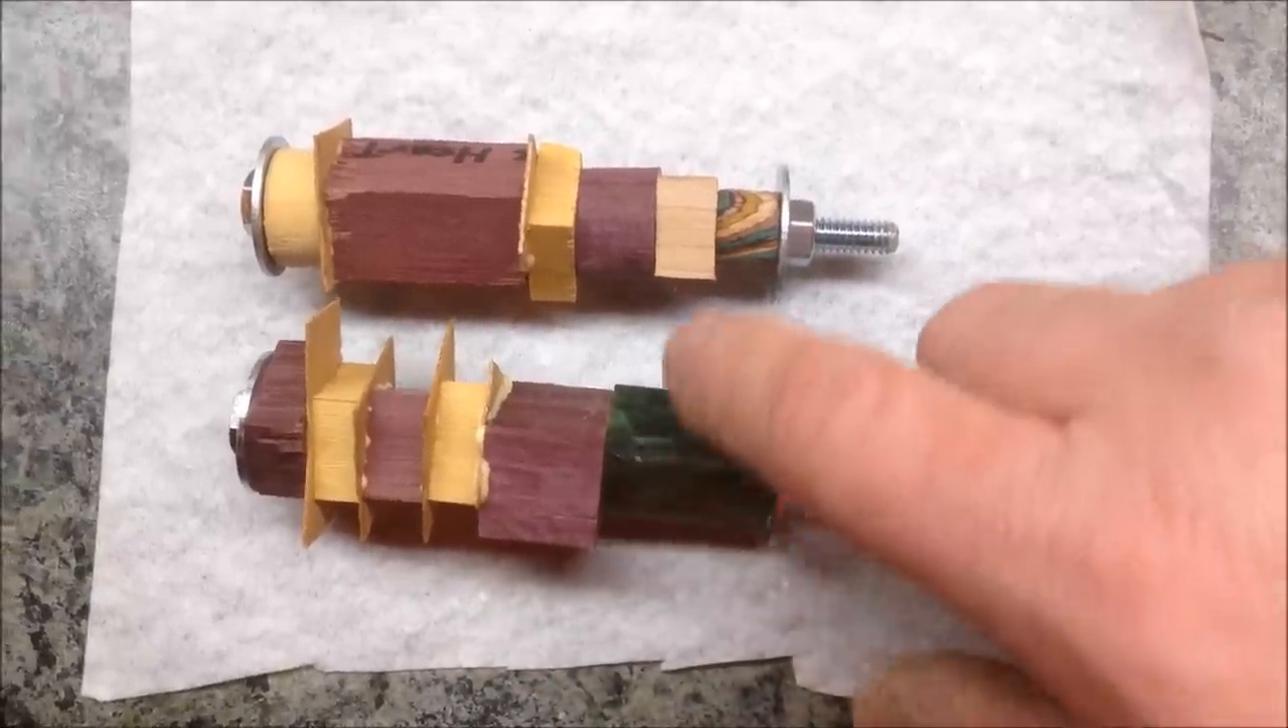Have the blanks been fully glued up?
Yes.